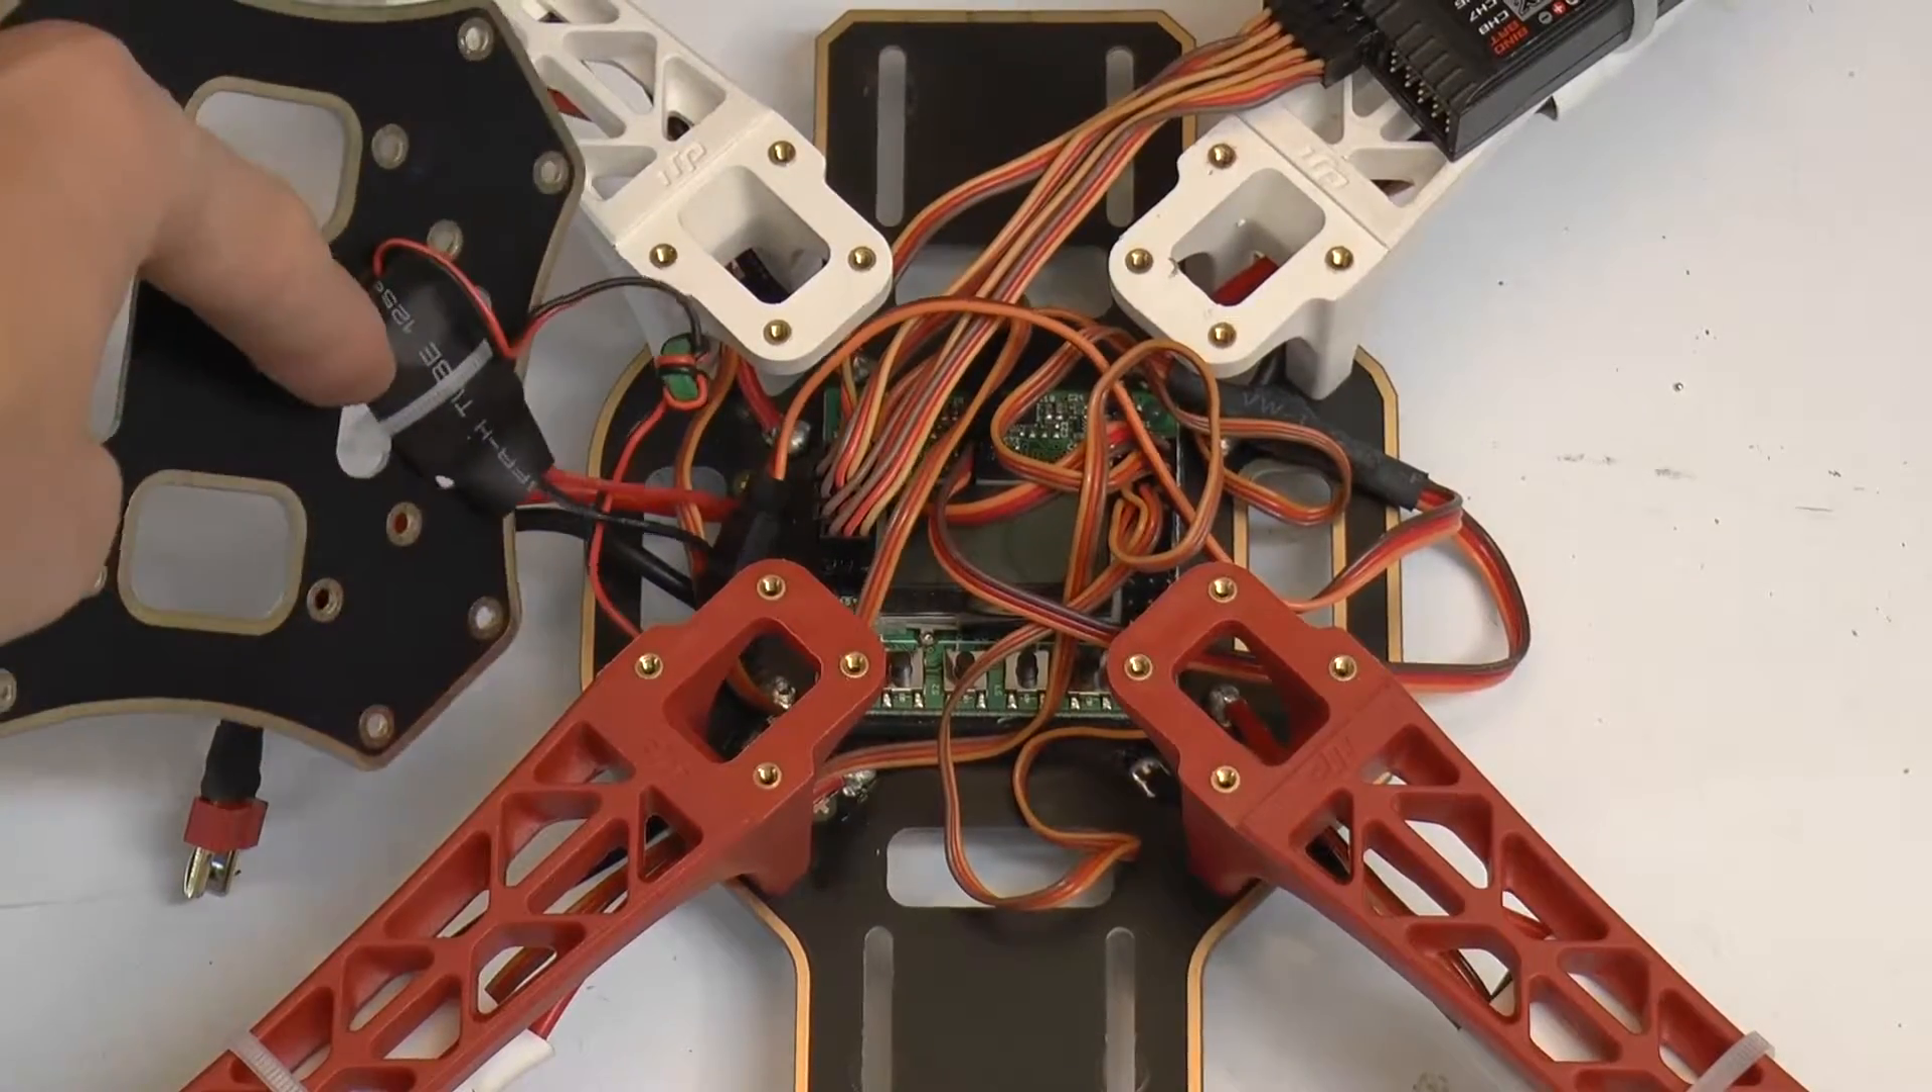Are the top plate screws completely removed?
Yes.